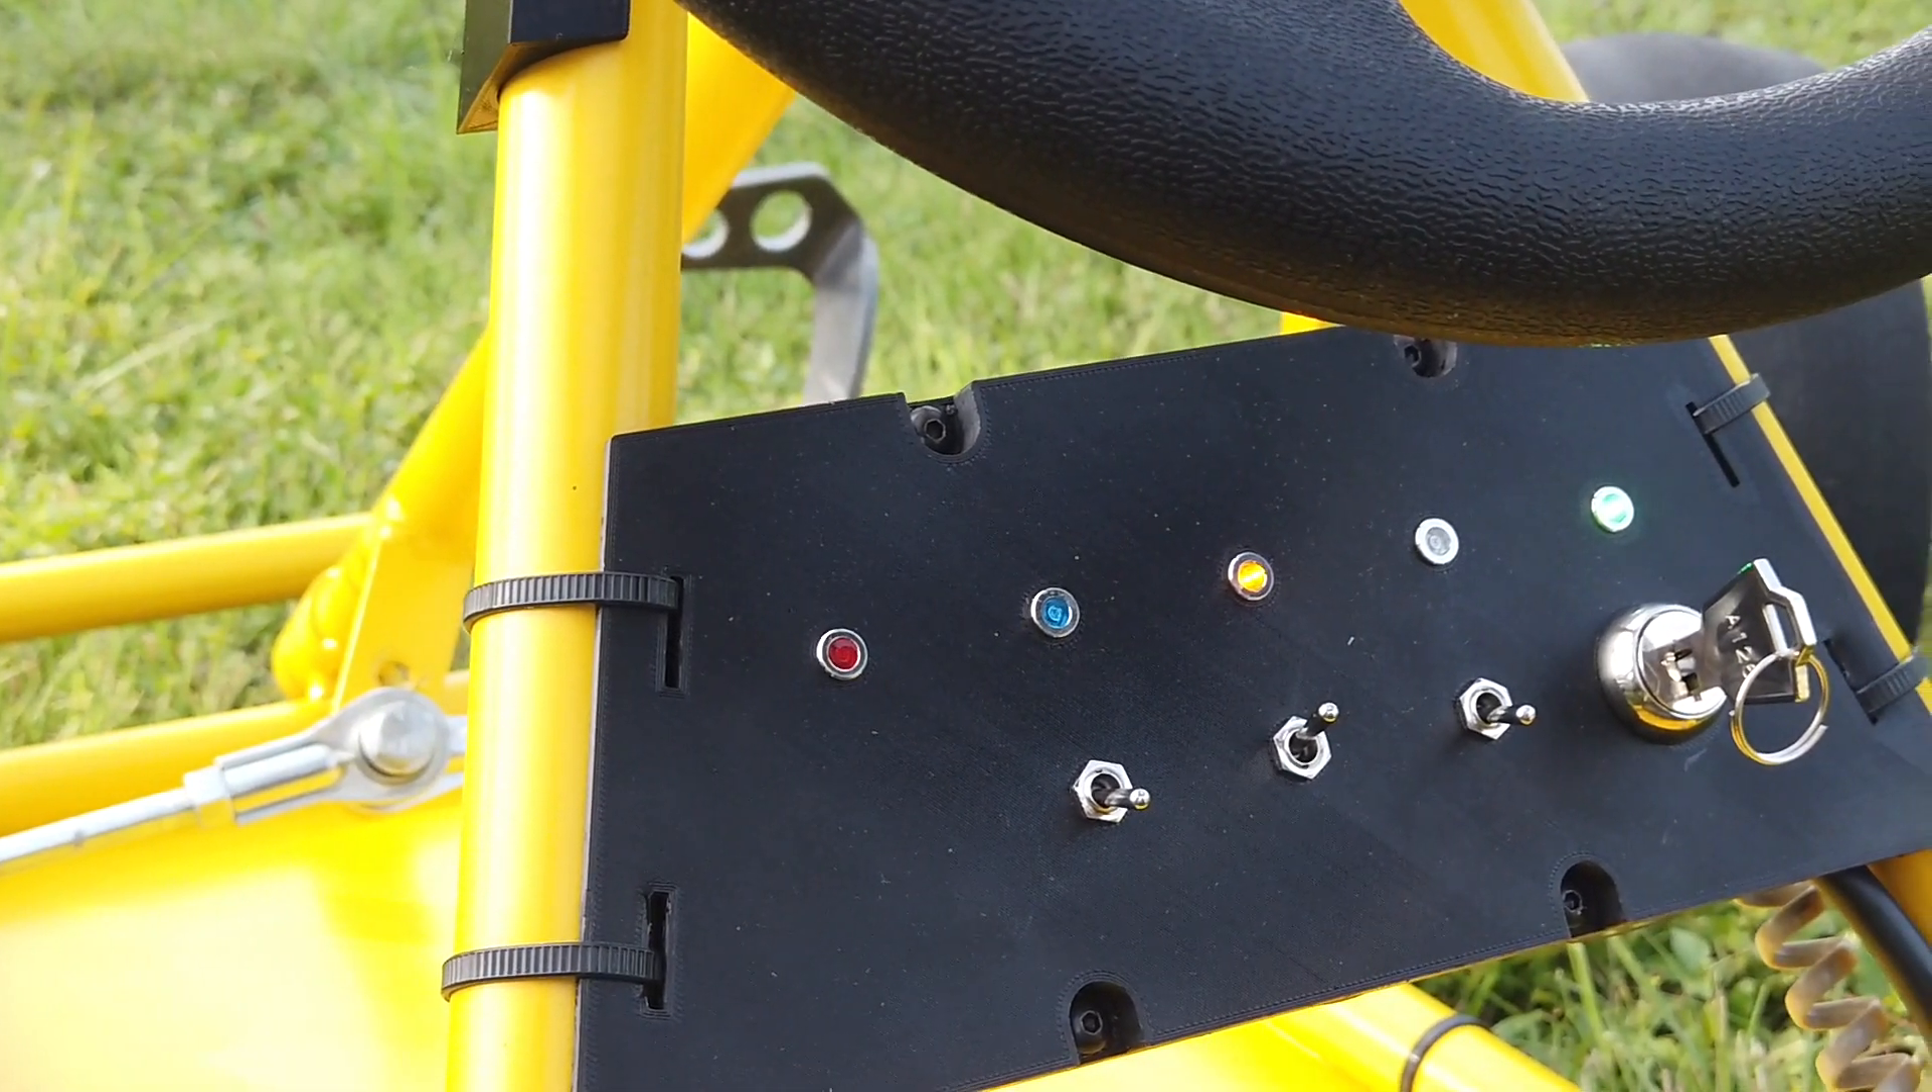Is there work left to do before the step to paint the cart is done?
No.